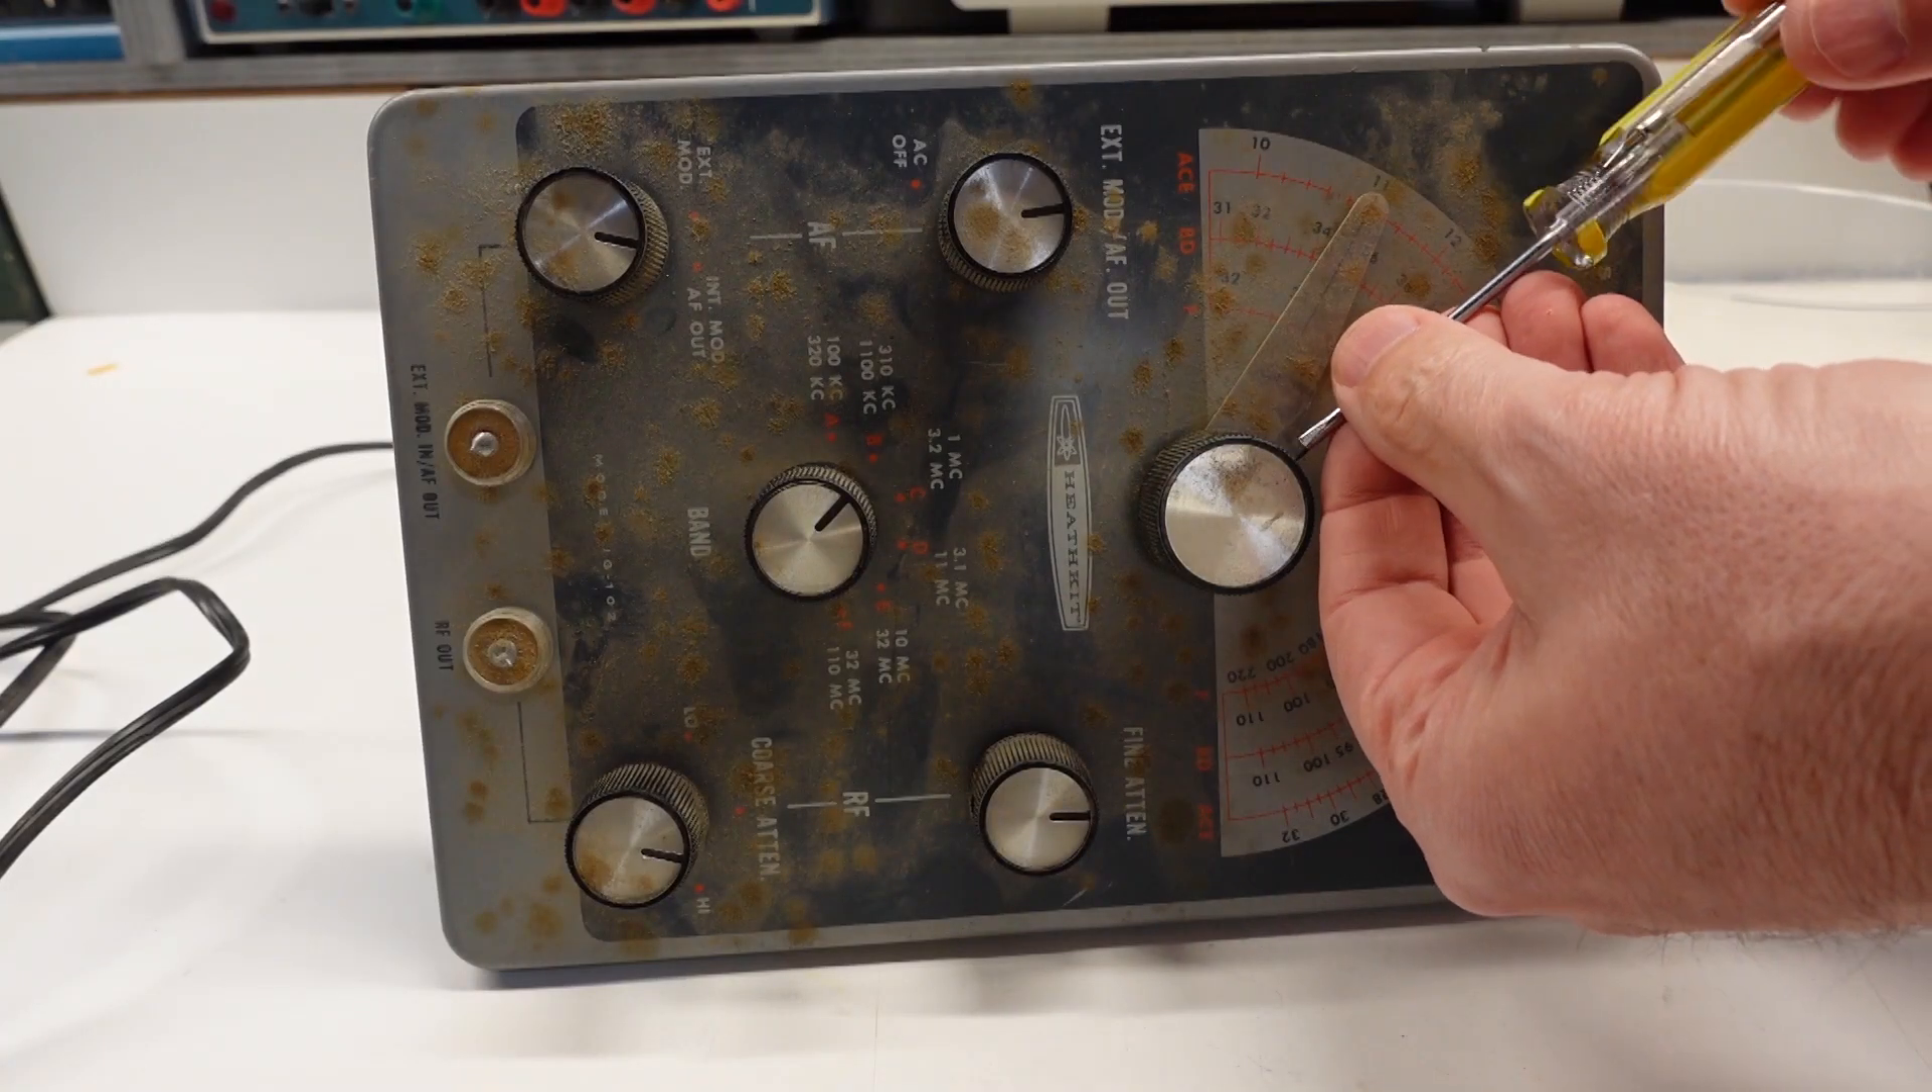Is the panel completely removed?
No.